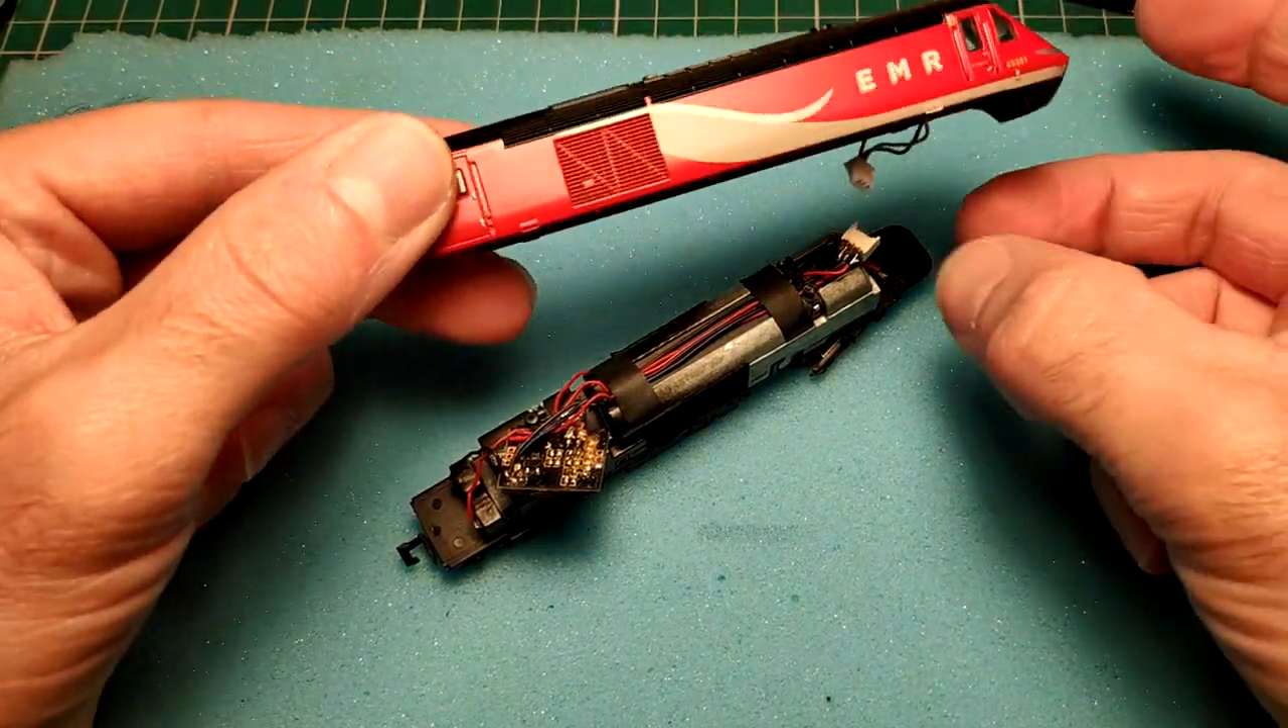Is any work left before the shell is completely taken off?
No.